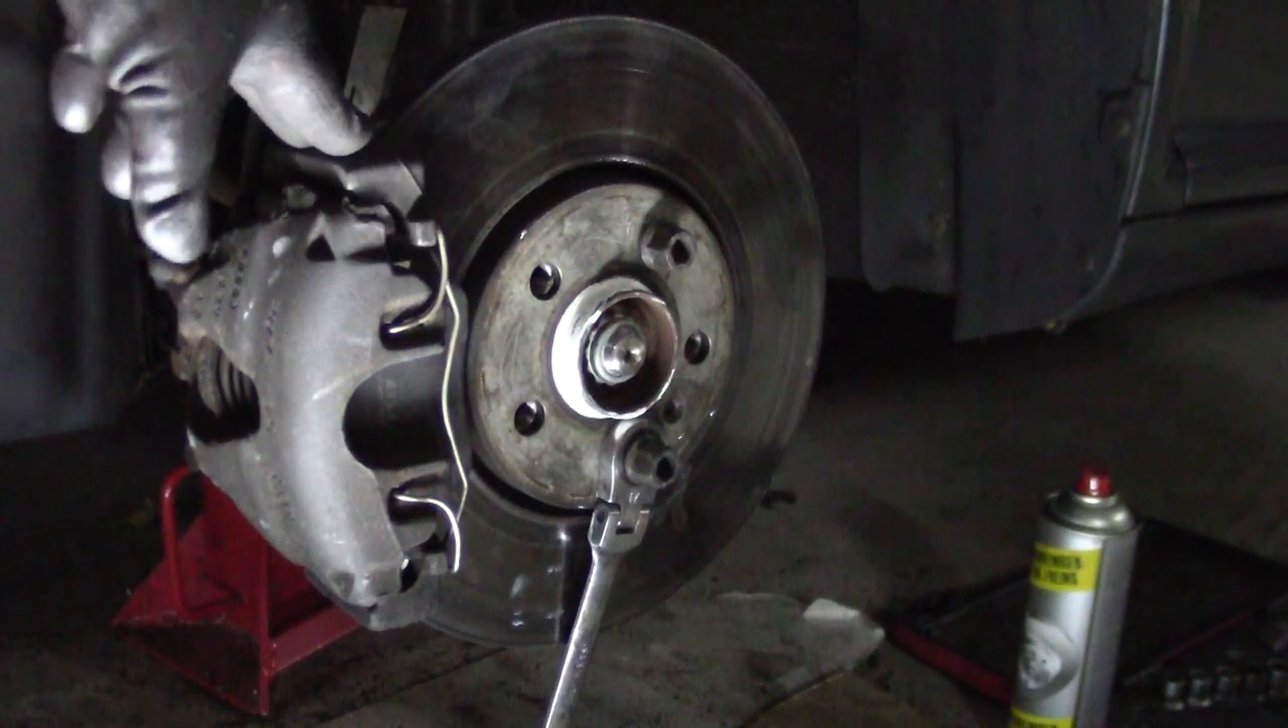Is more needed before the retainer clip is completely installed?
No.